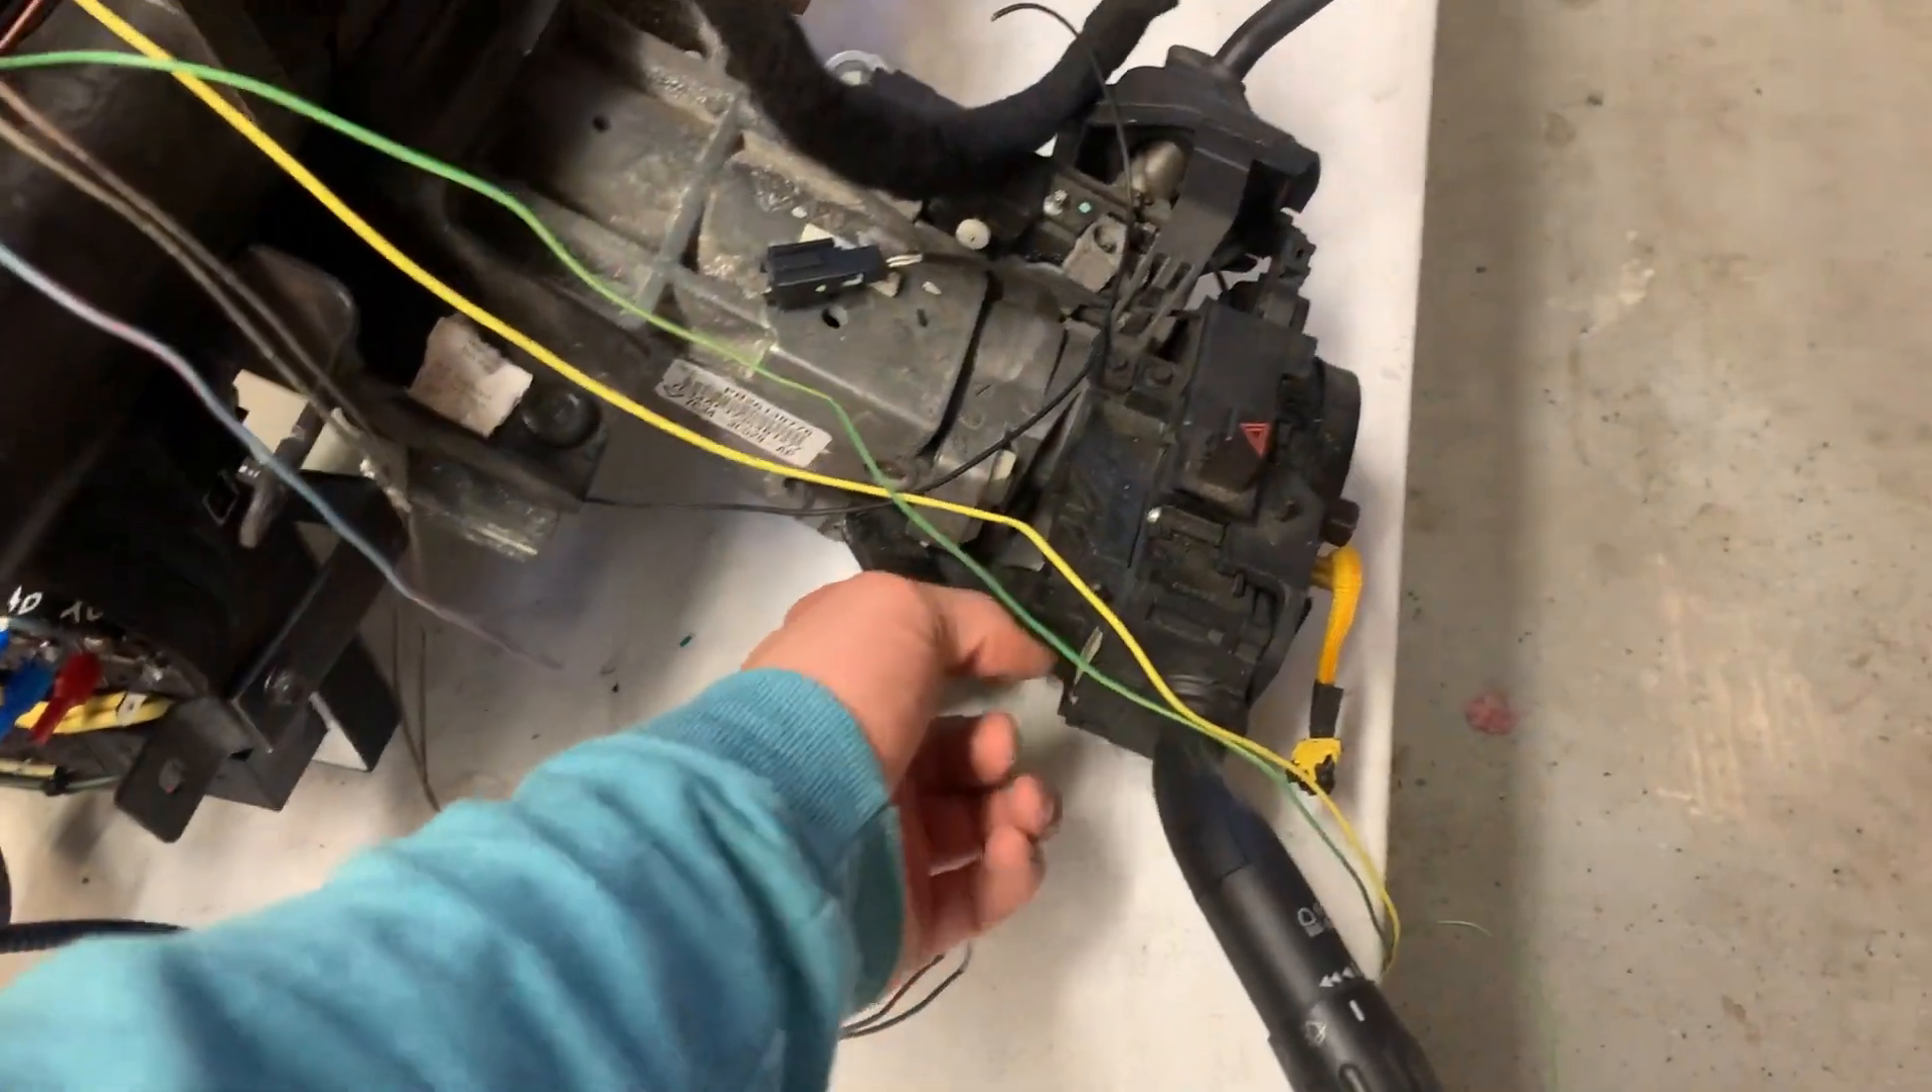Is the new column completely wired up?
No.